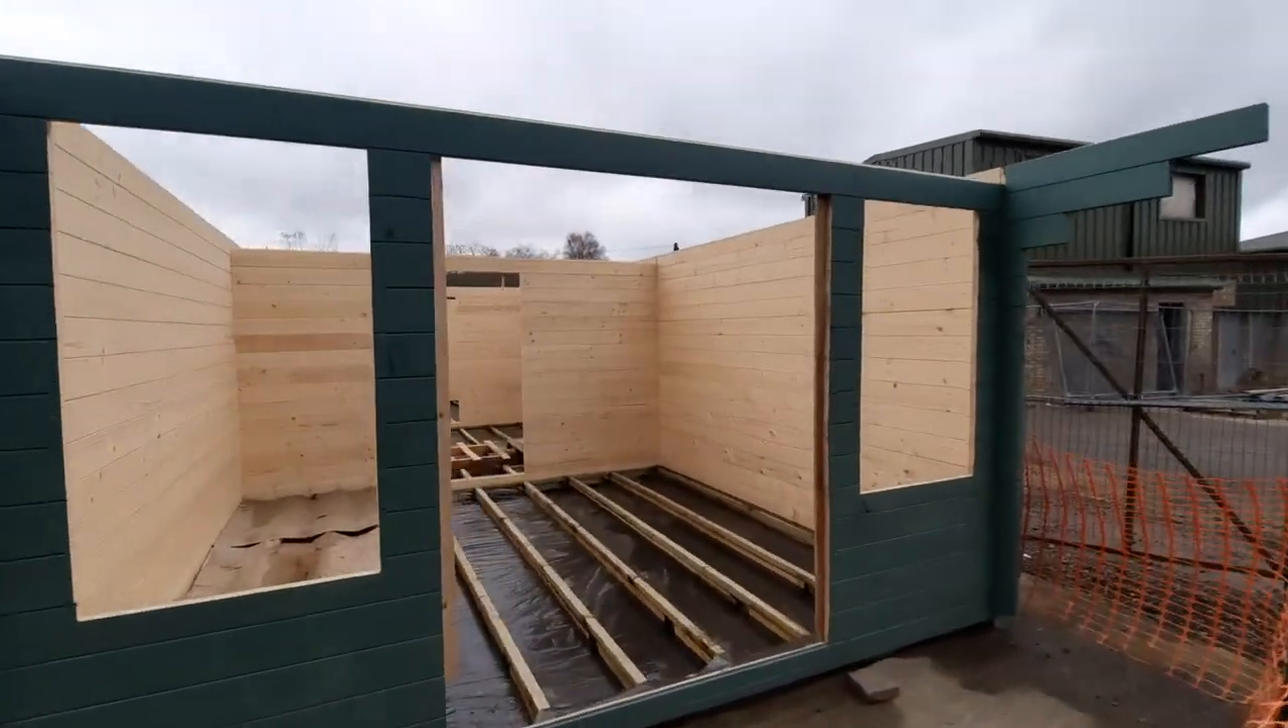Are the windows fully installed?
No.